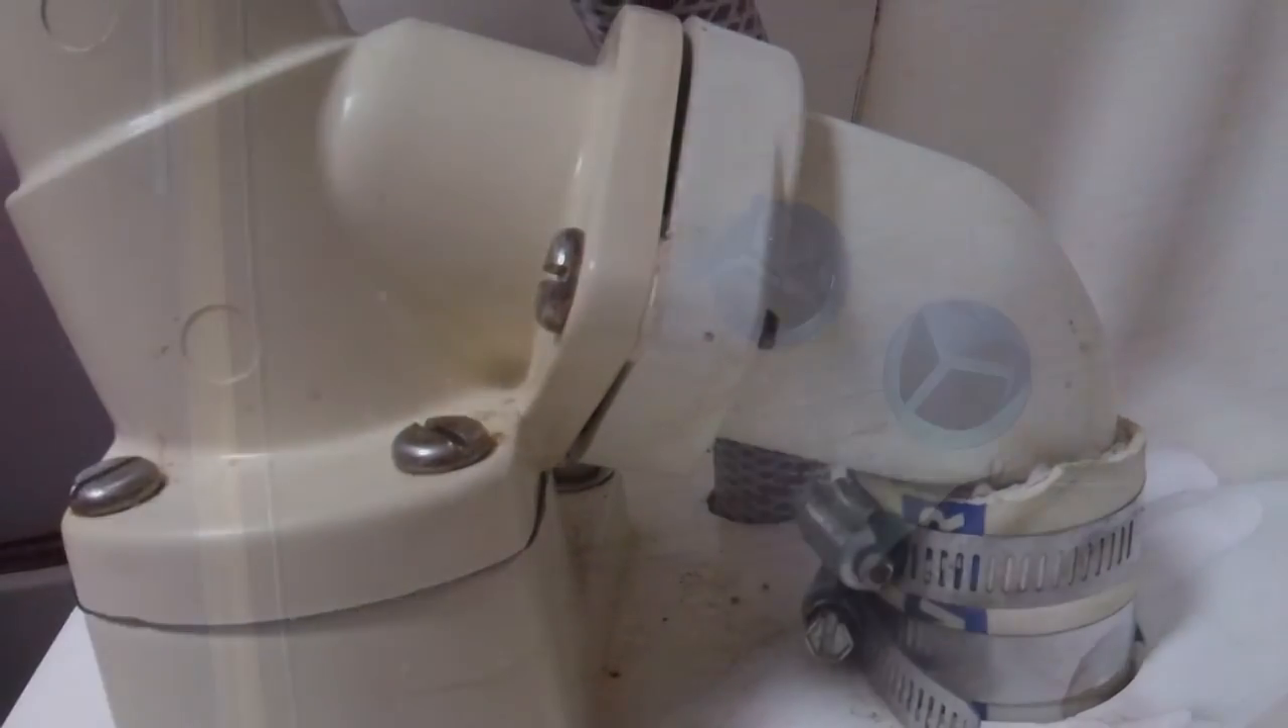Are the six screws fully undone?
No.